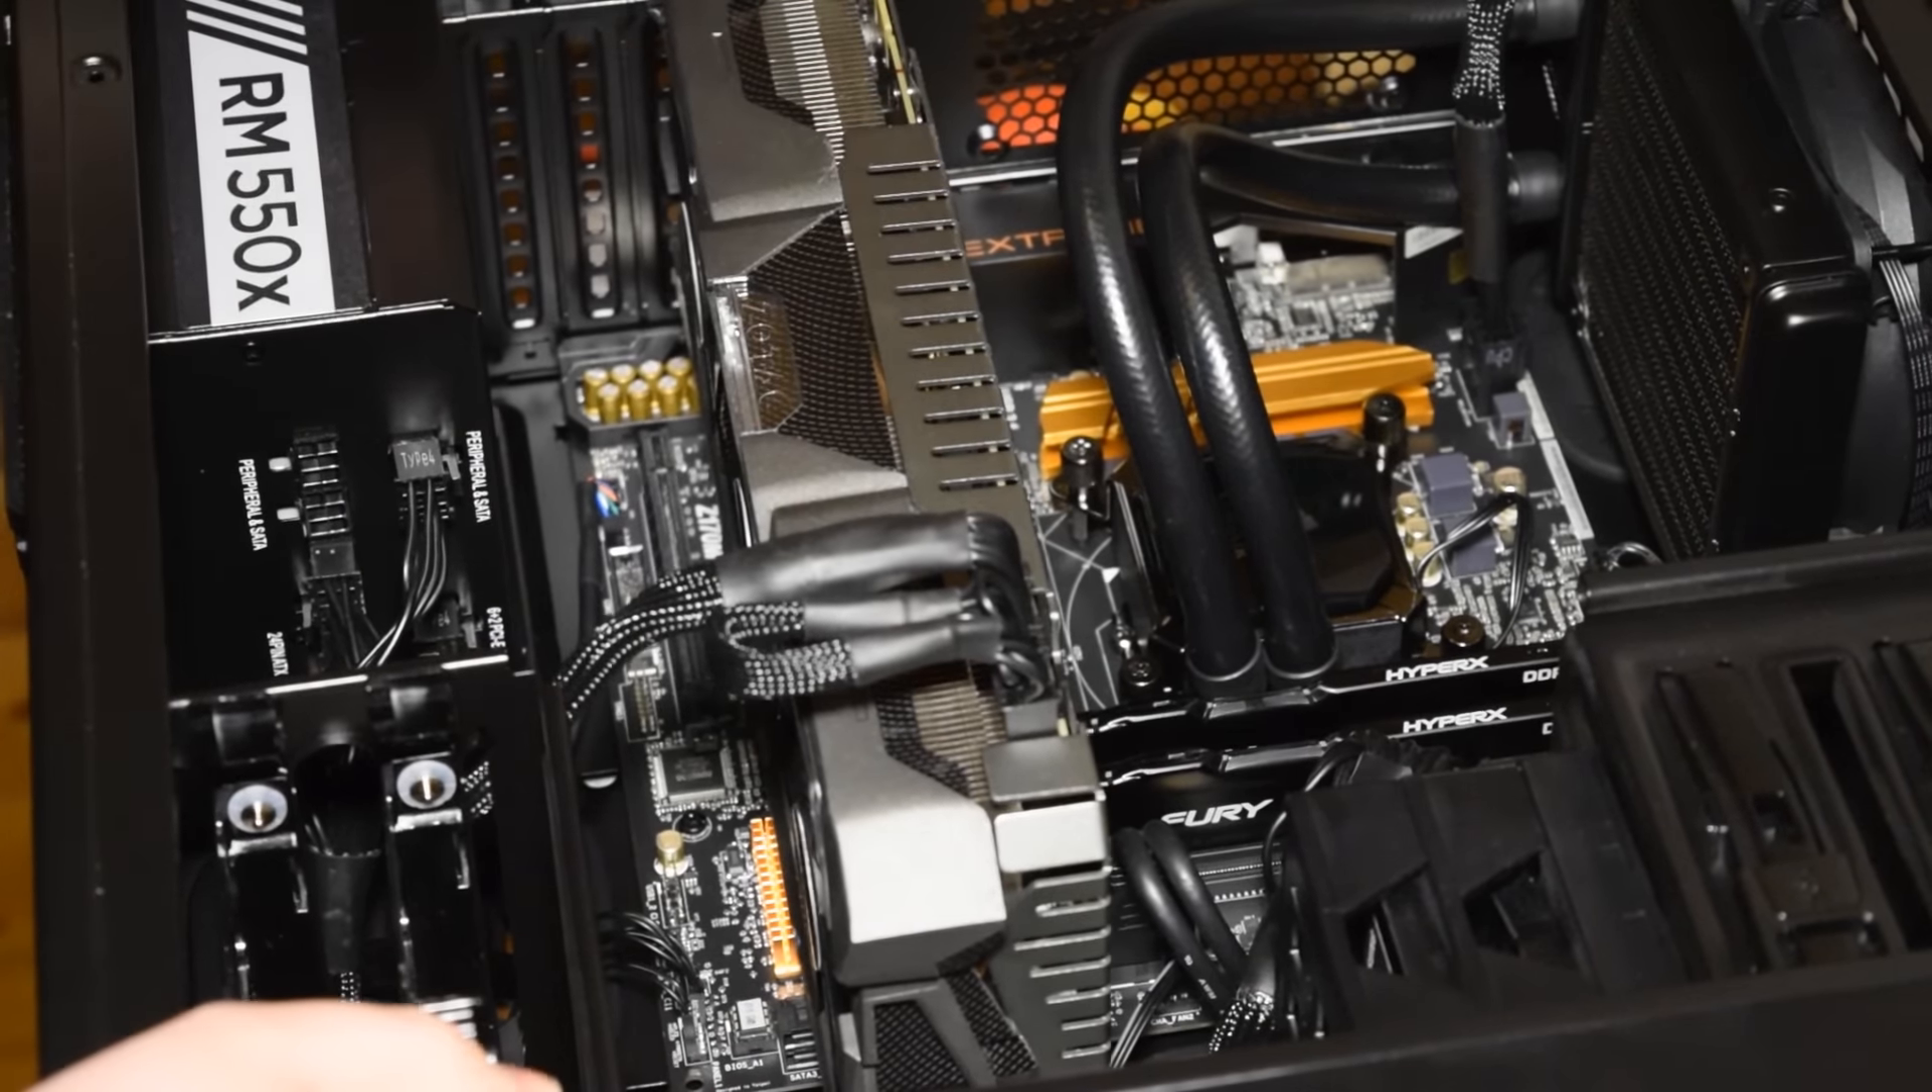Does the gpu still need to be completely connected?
No.